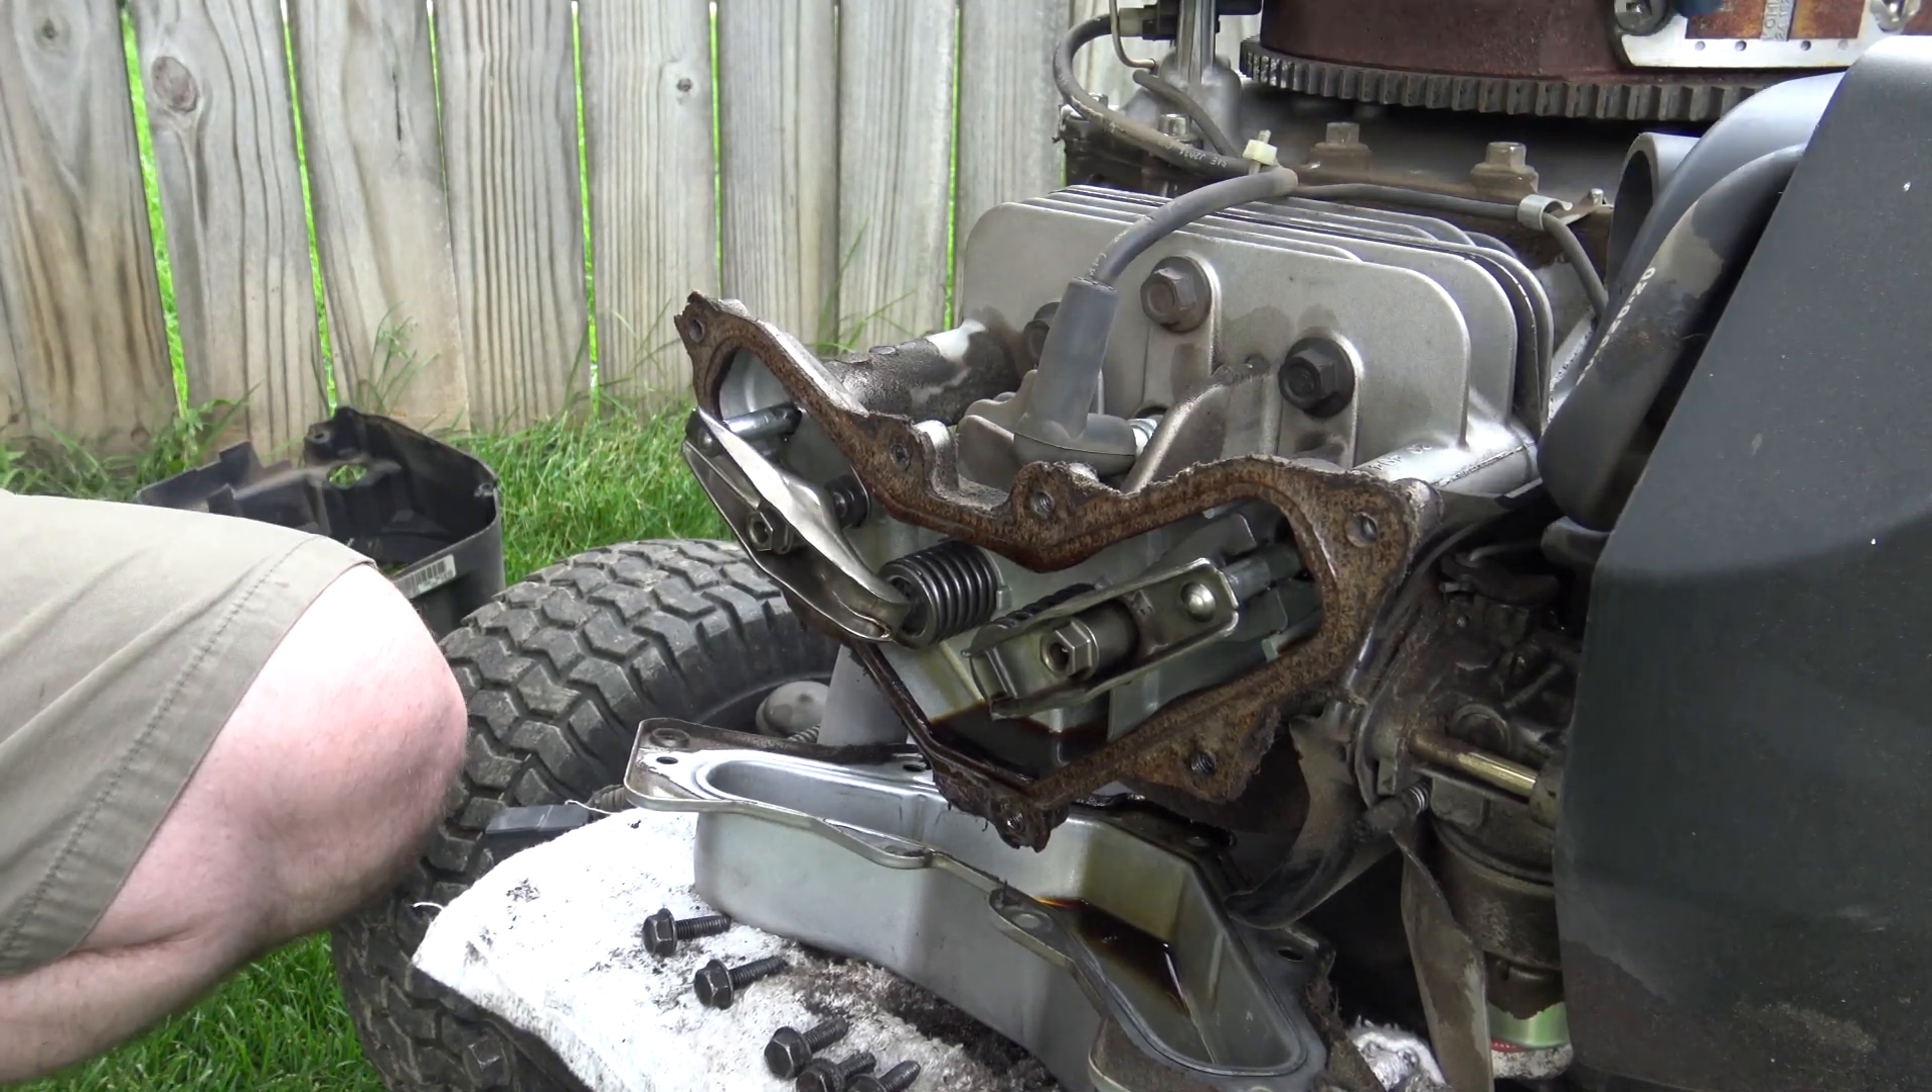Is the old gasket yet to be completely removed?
Yes.